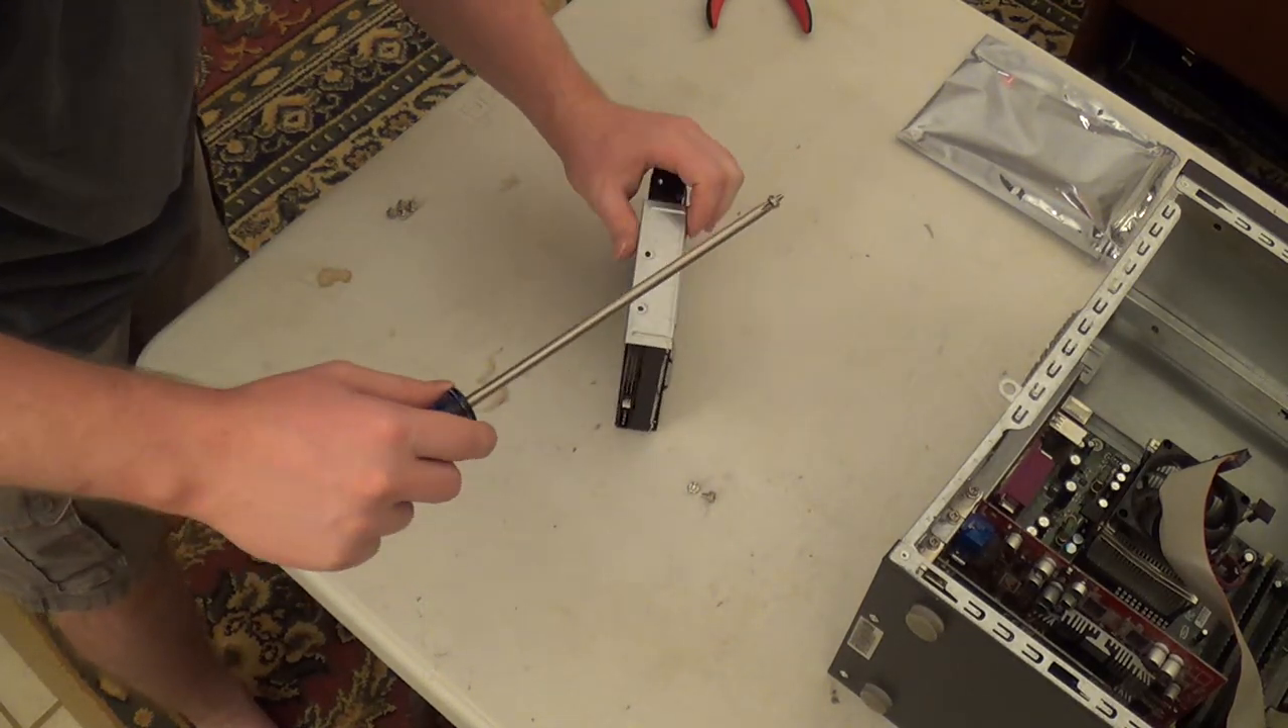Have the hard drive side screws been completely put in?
No.